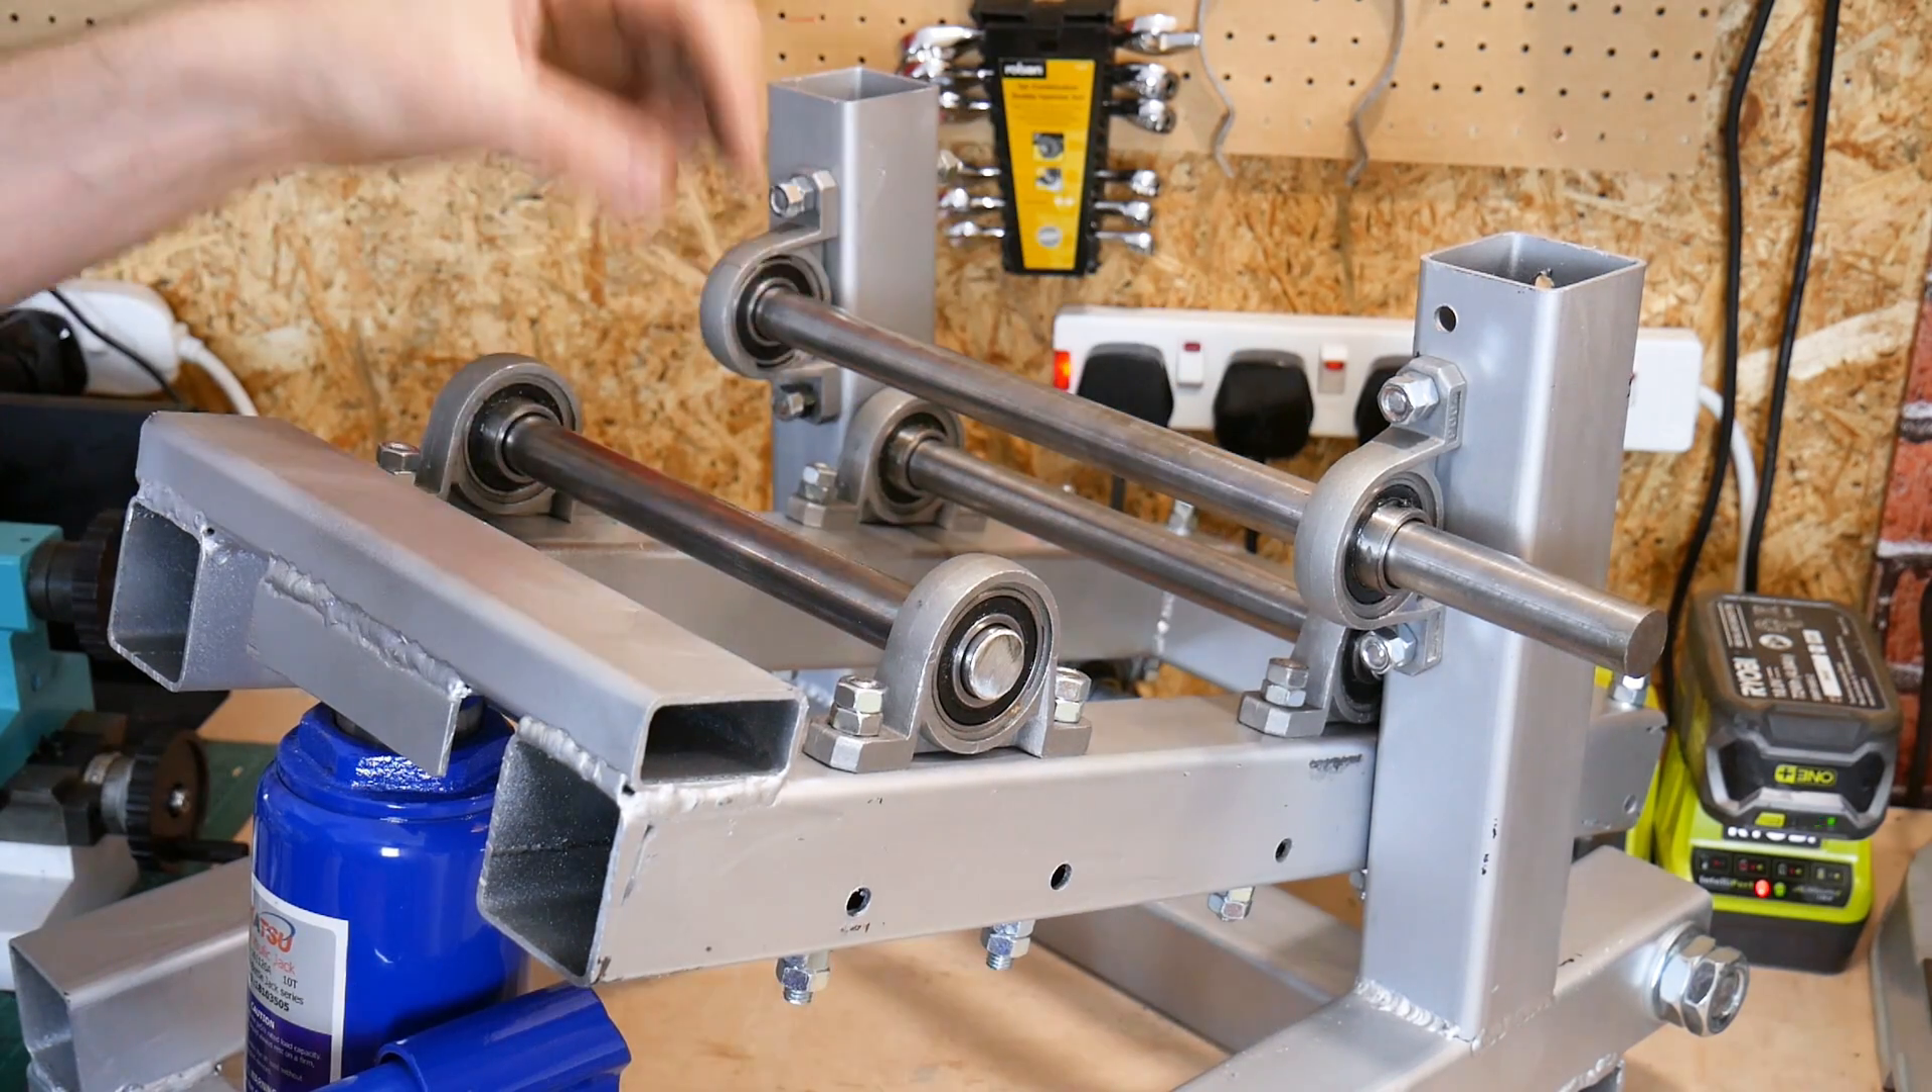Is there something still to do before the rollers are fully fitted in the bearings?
No.